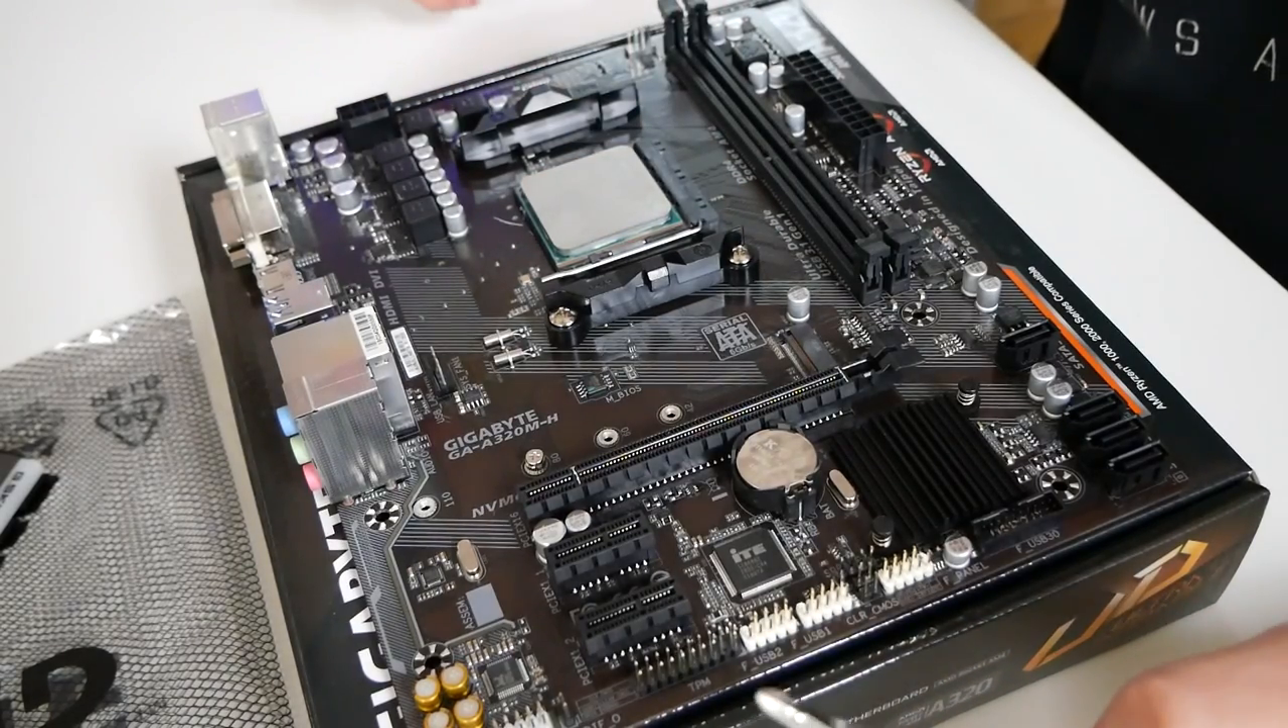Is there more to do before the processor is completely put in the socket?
No.